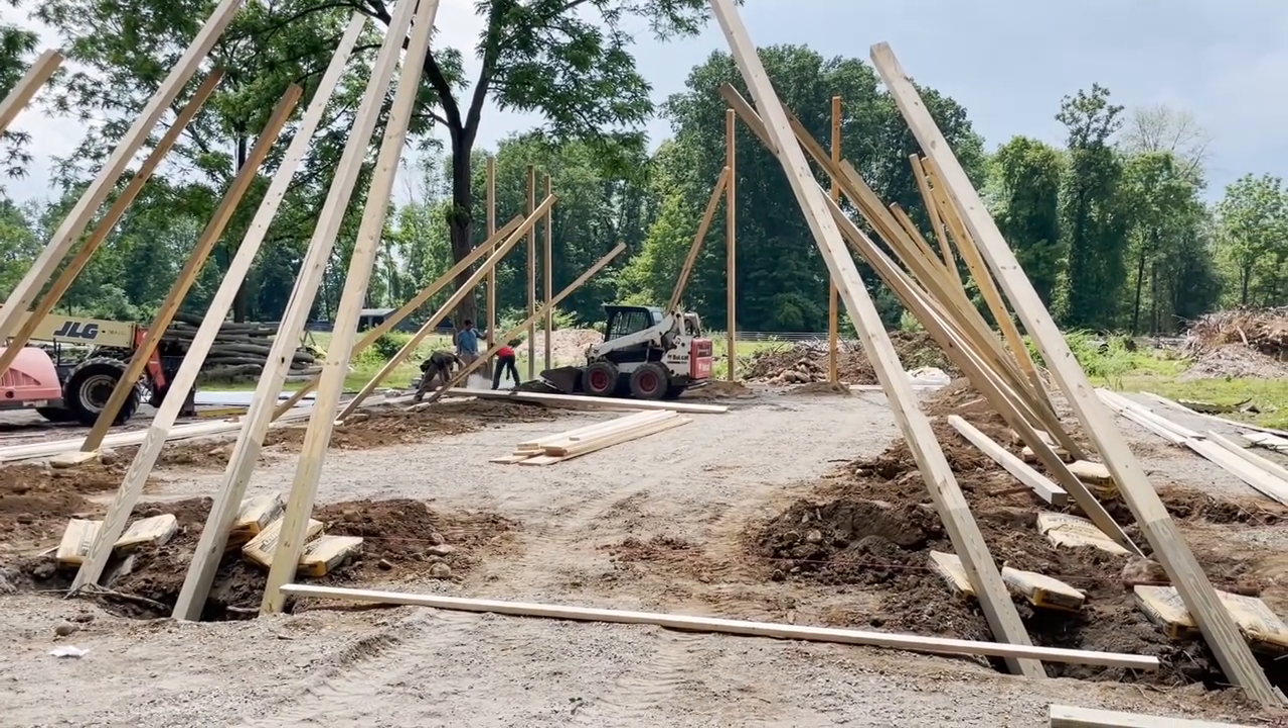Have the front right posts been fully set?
No.